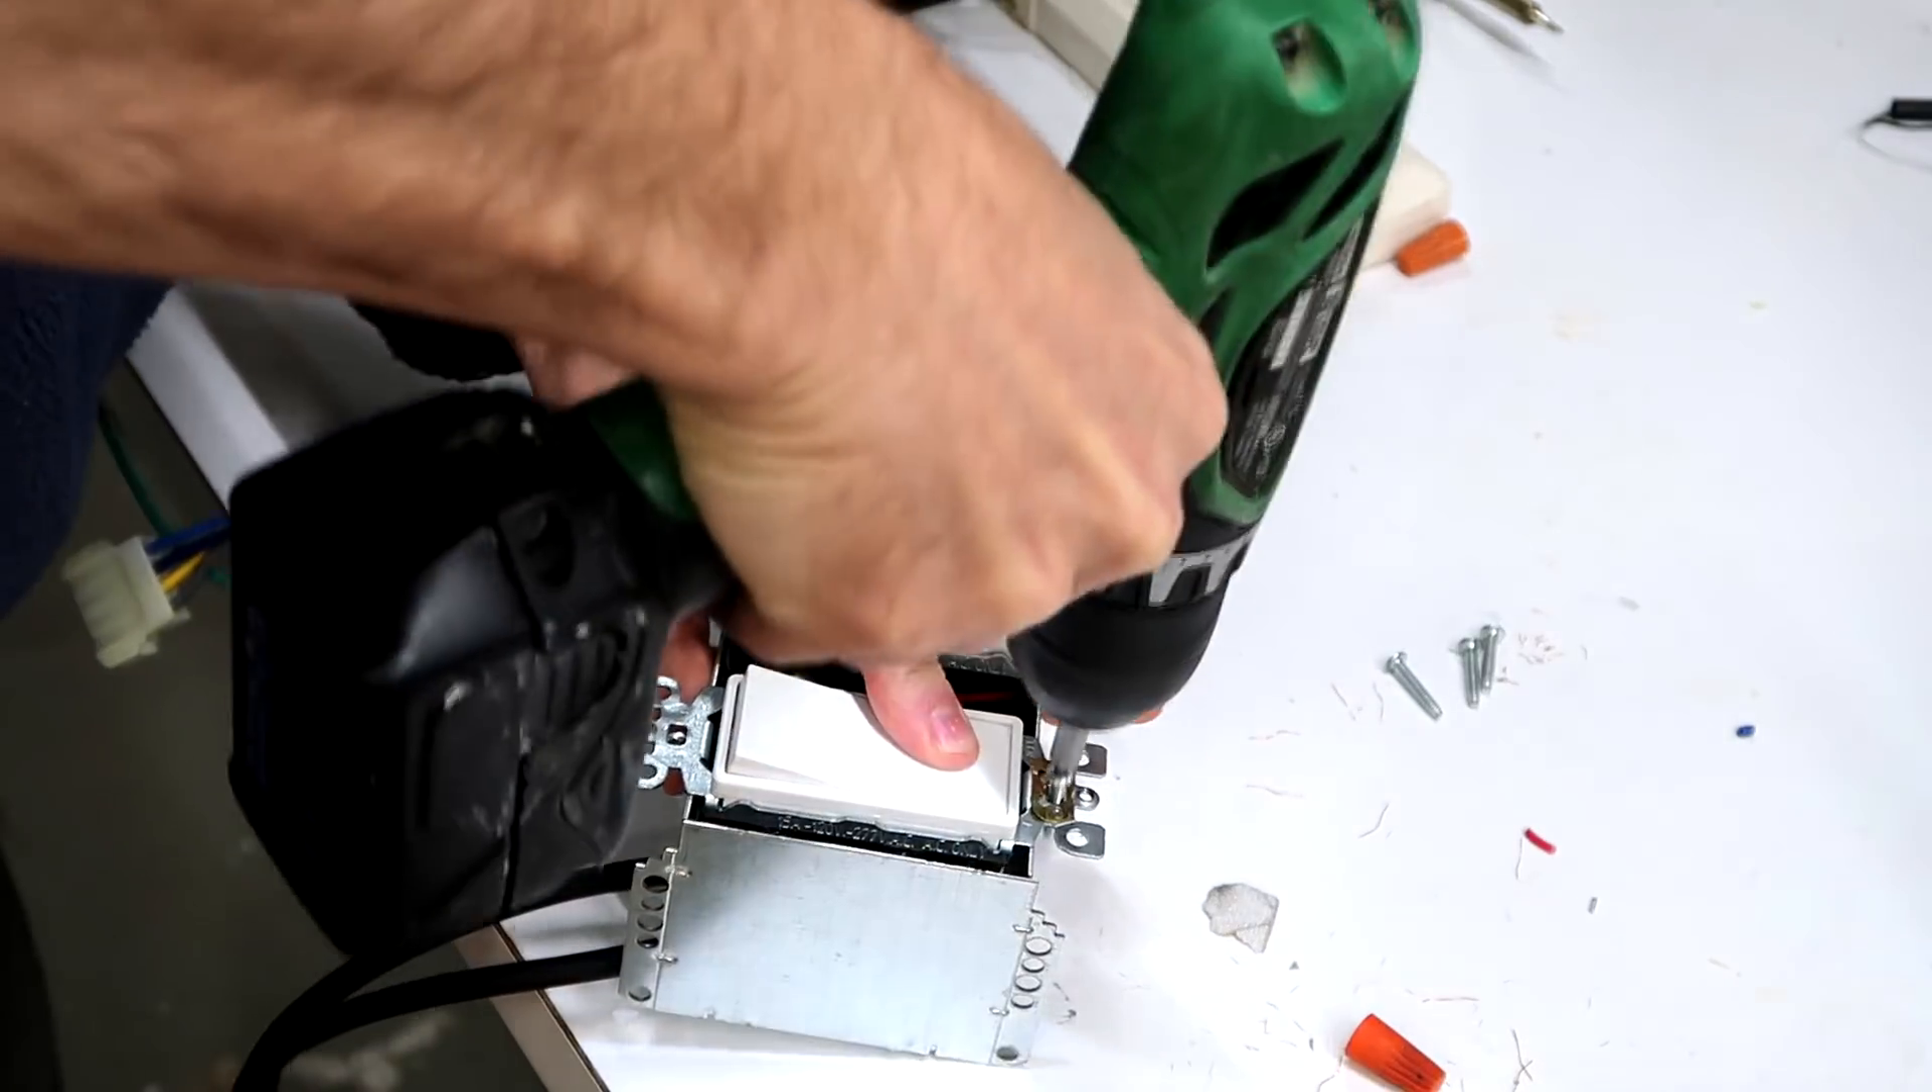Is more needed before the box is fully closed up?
Yes.